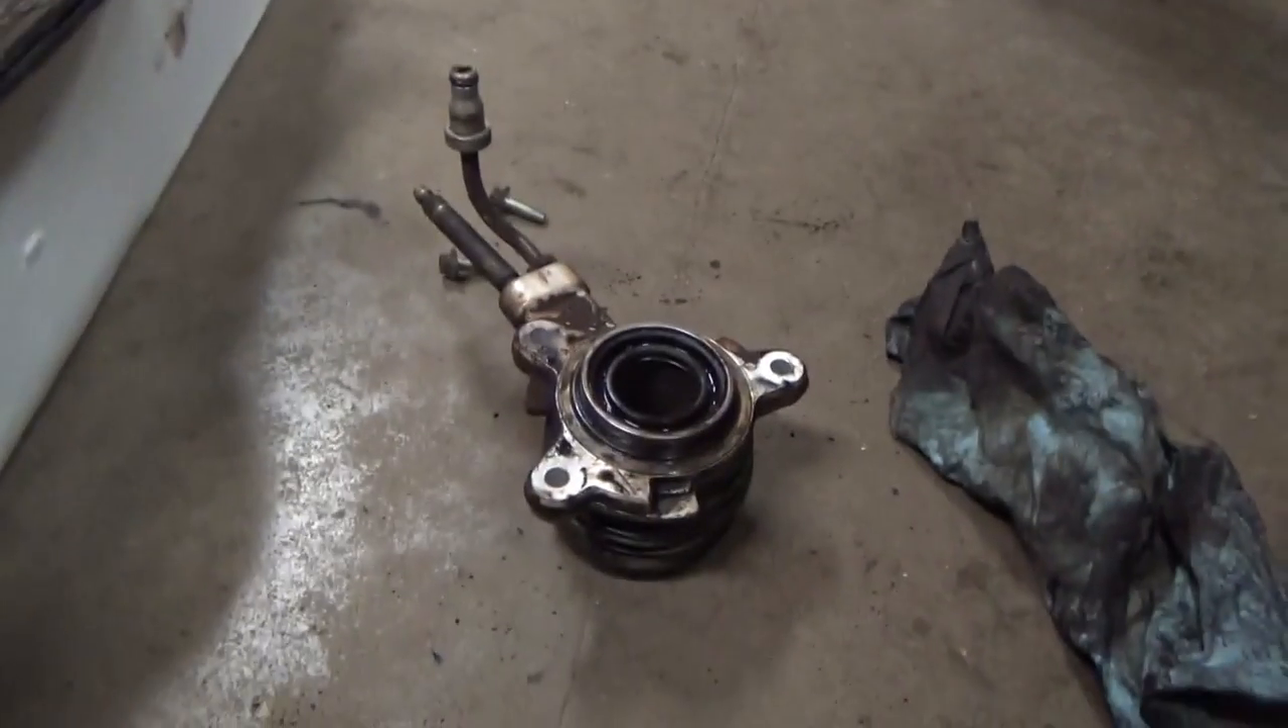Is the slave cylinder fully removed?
Yes.